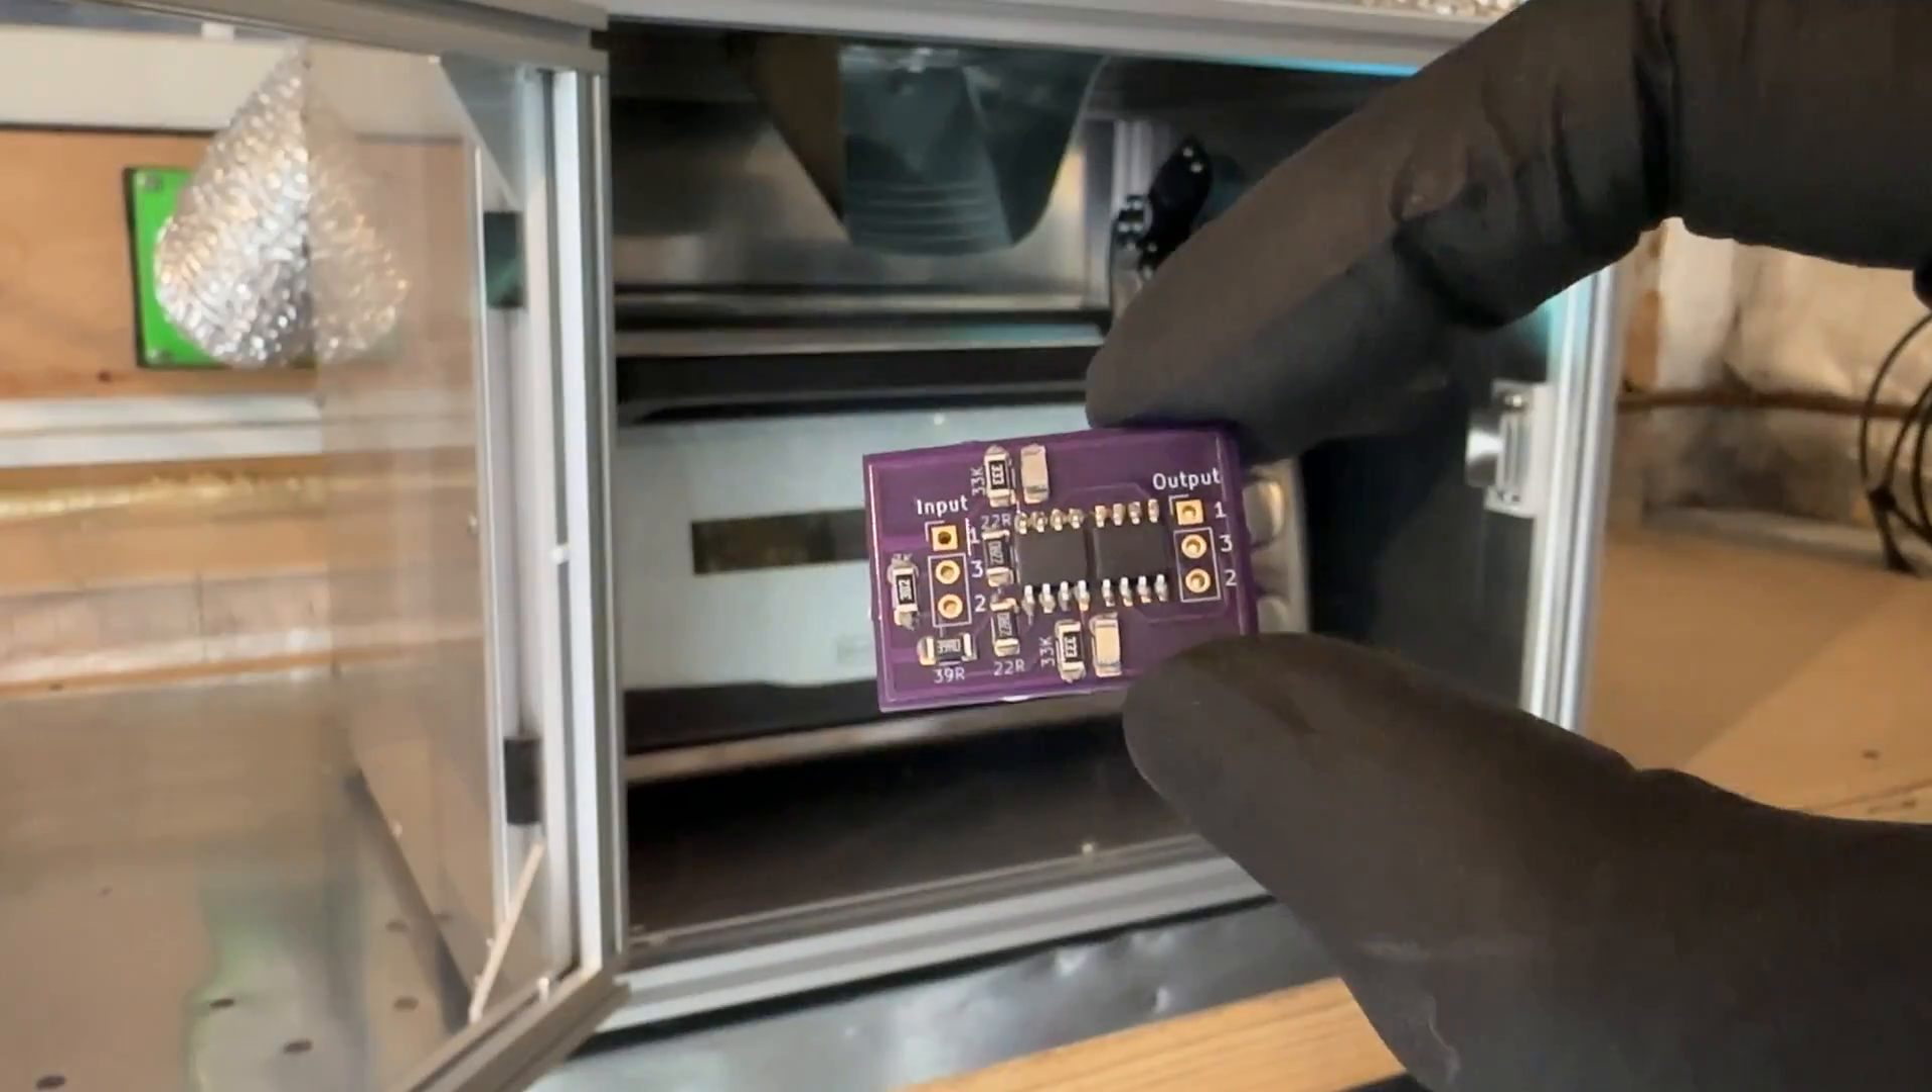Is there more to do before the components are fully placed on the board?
No.